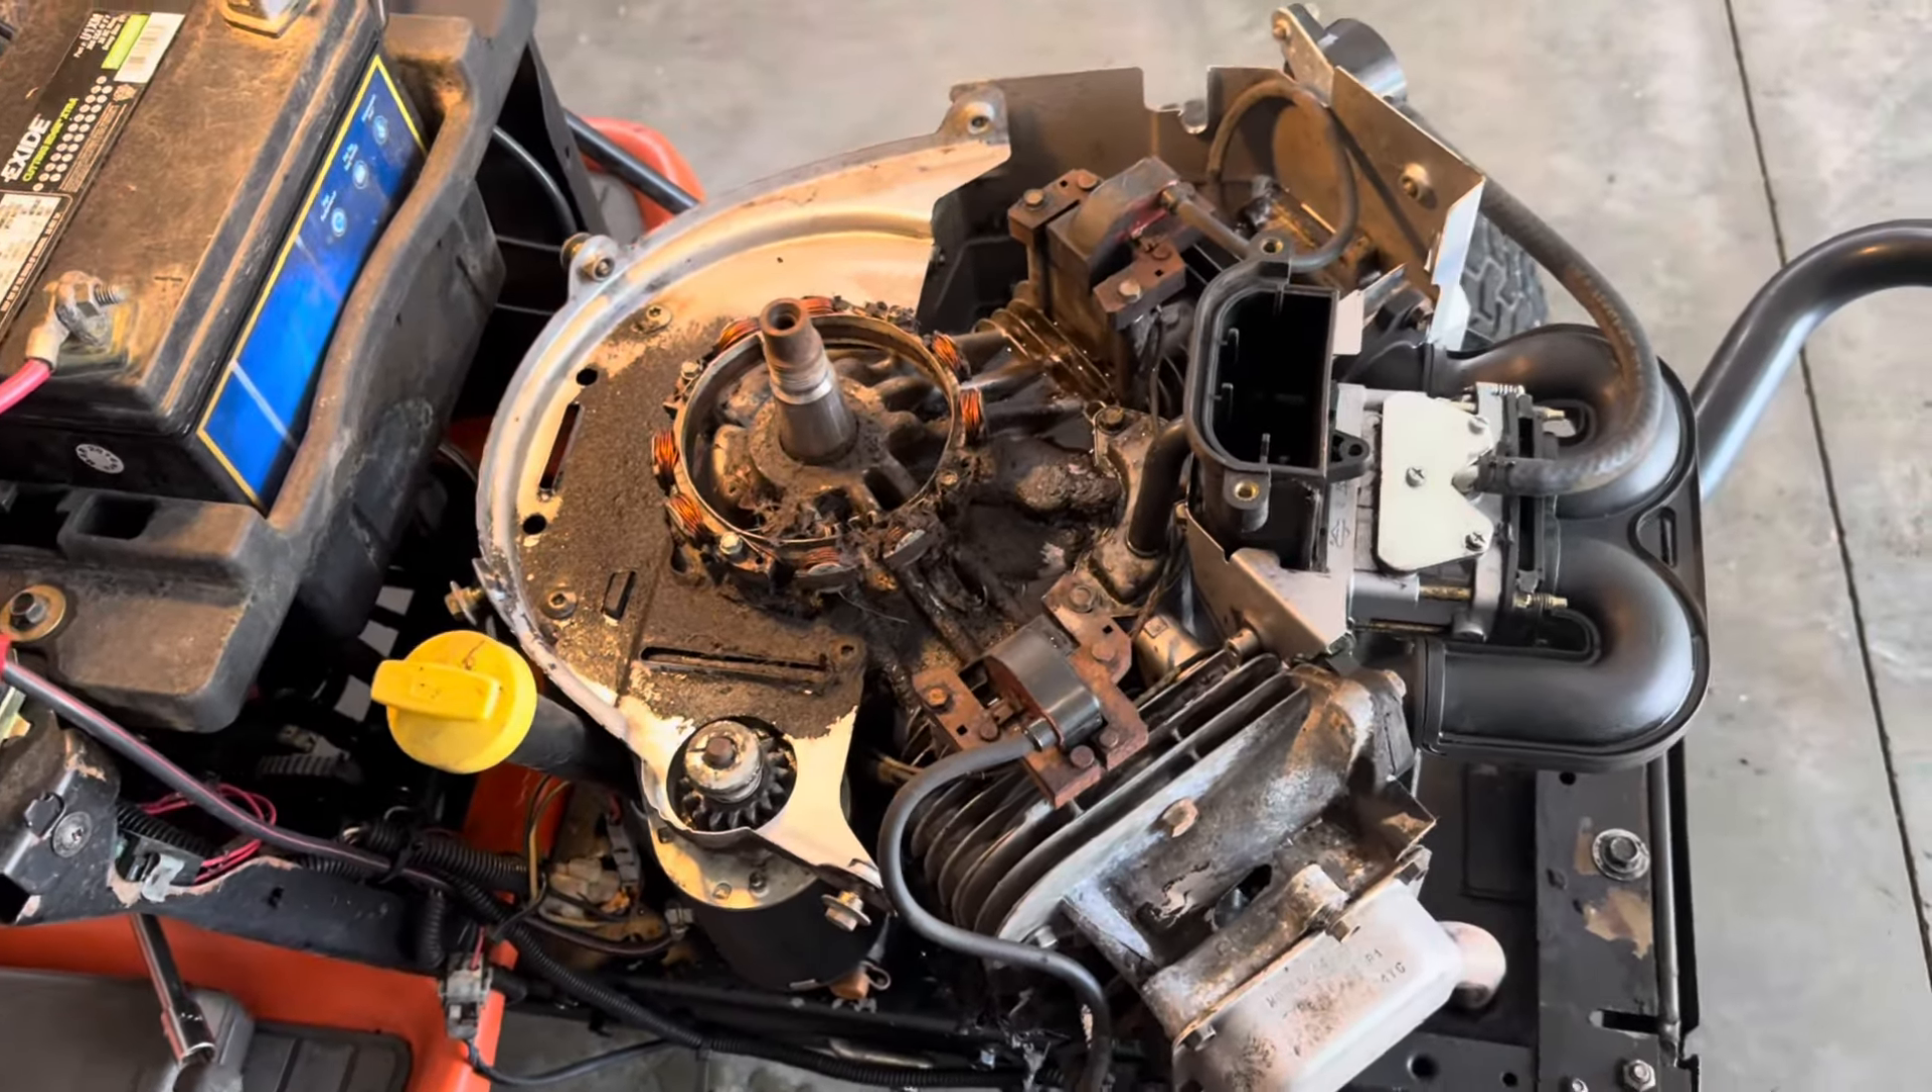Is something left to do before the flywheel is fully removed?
No.